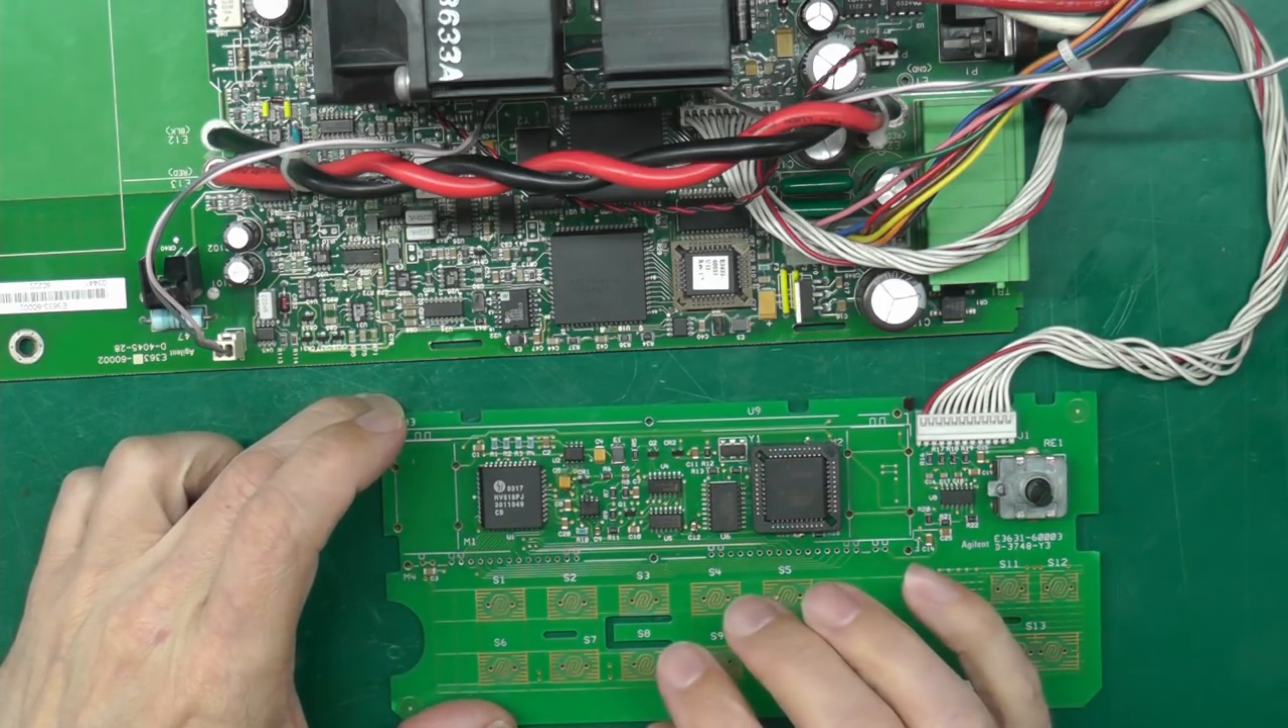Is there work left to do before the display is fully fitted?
Yes.